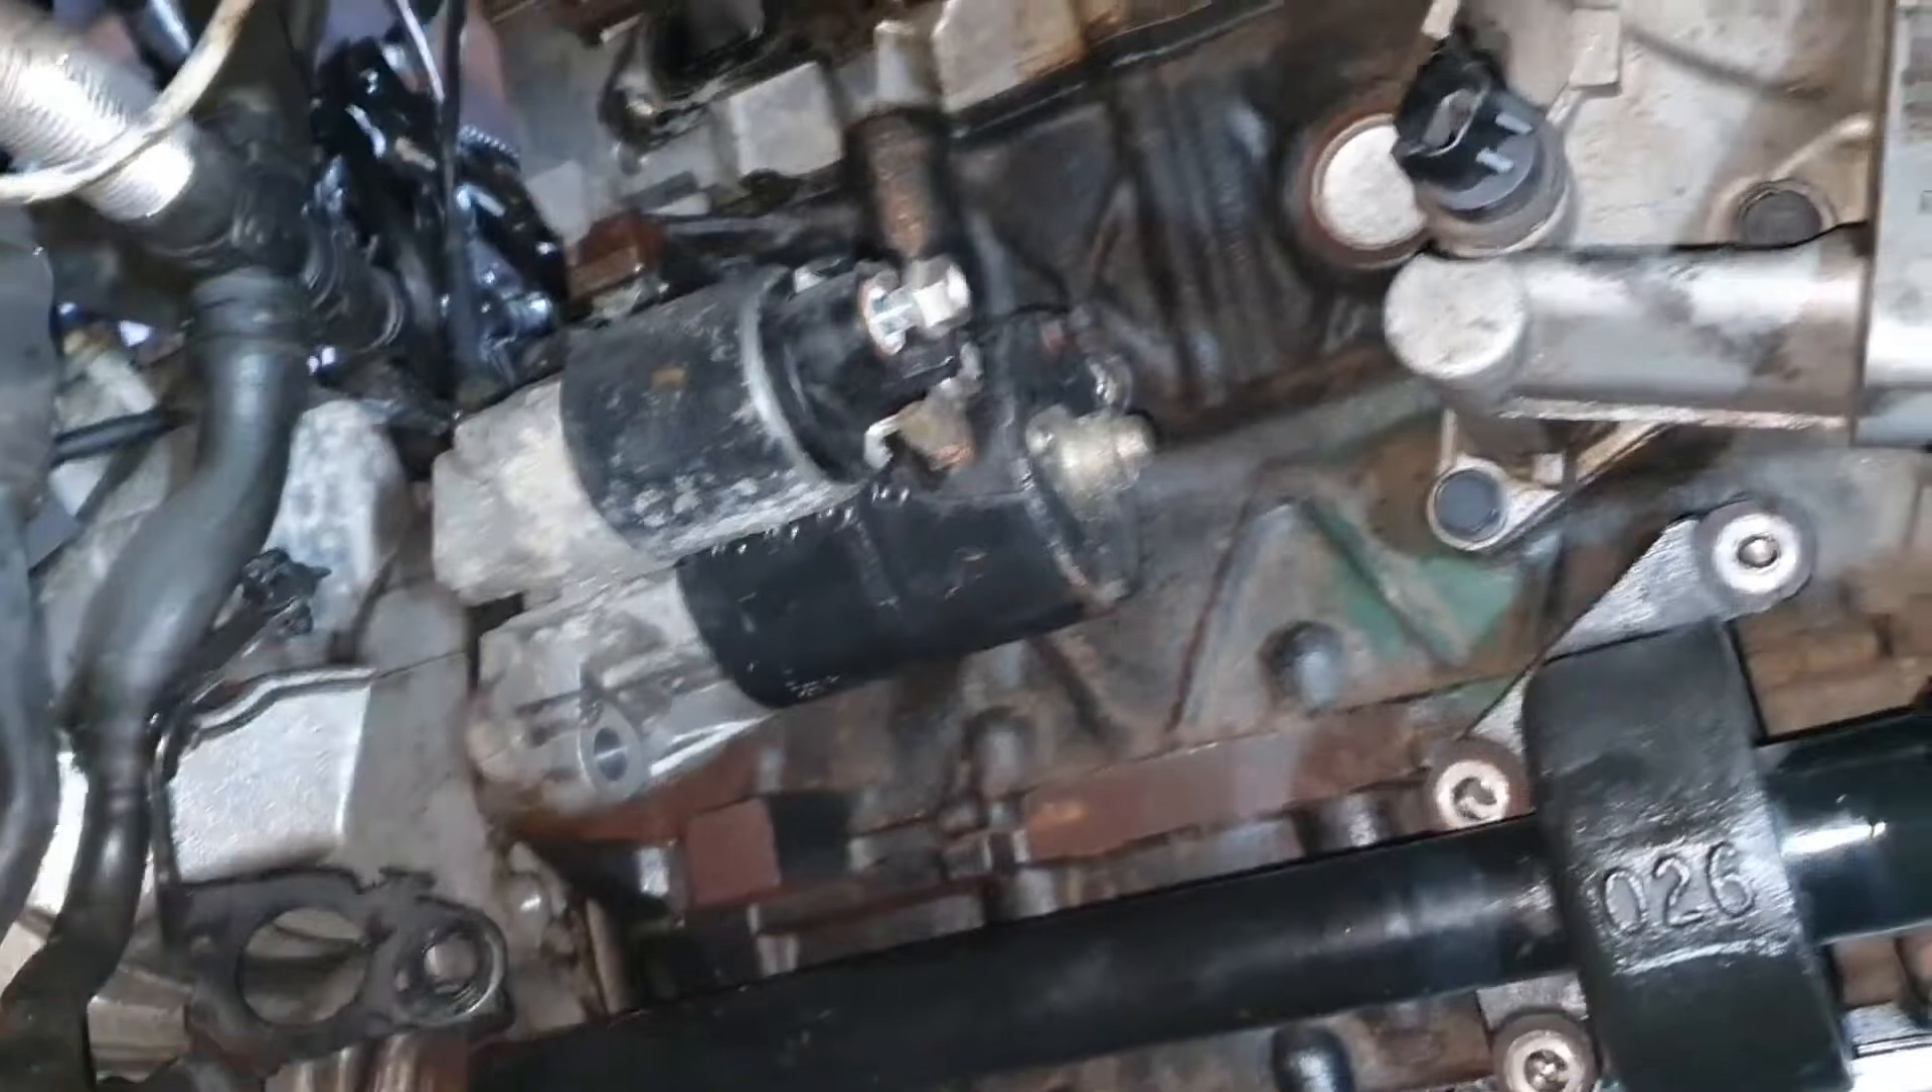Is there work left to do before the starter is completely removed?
Yes.